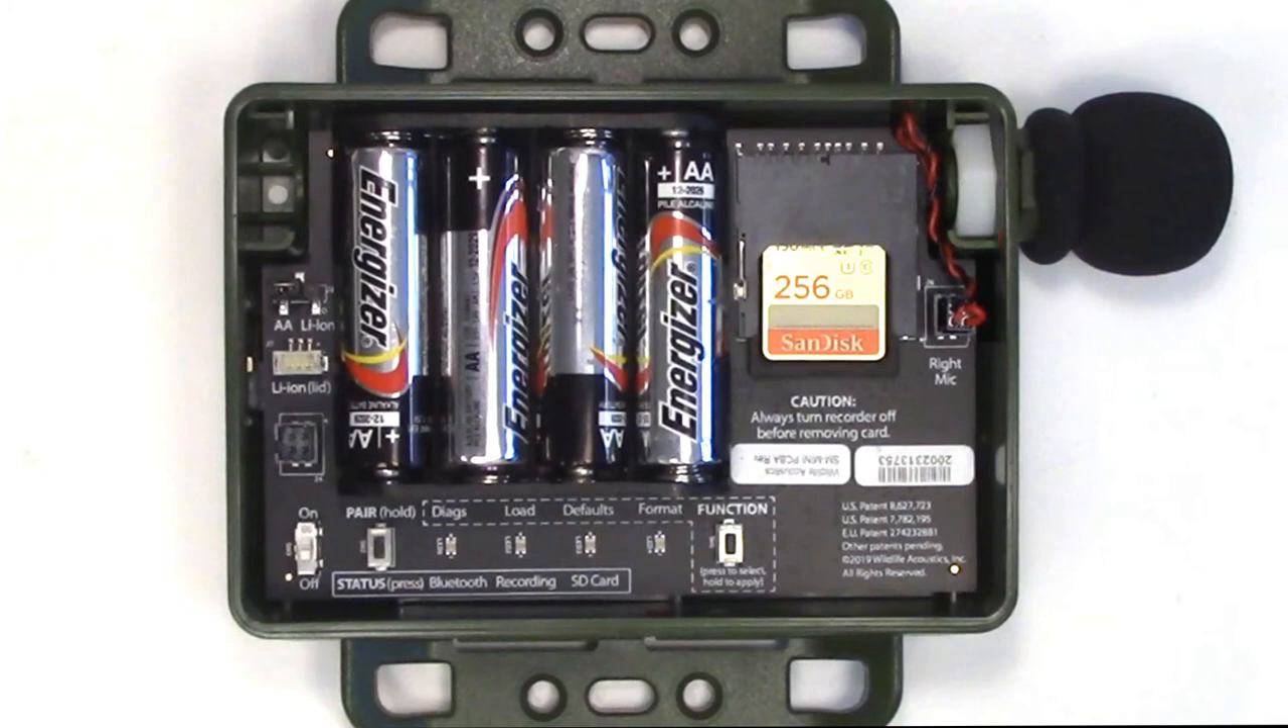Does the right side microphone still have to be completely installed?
No.